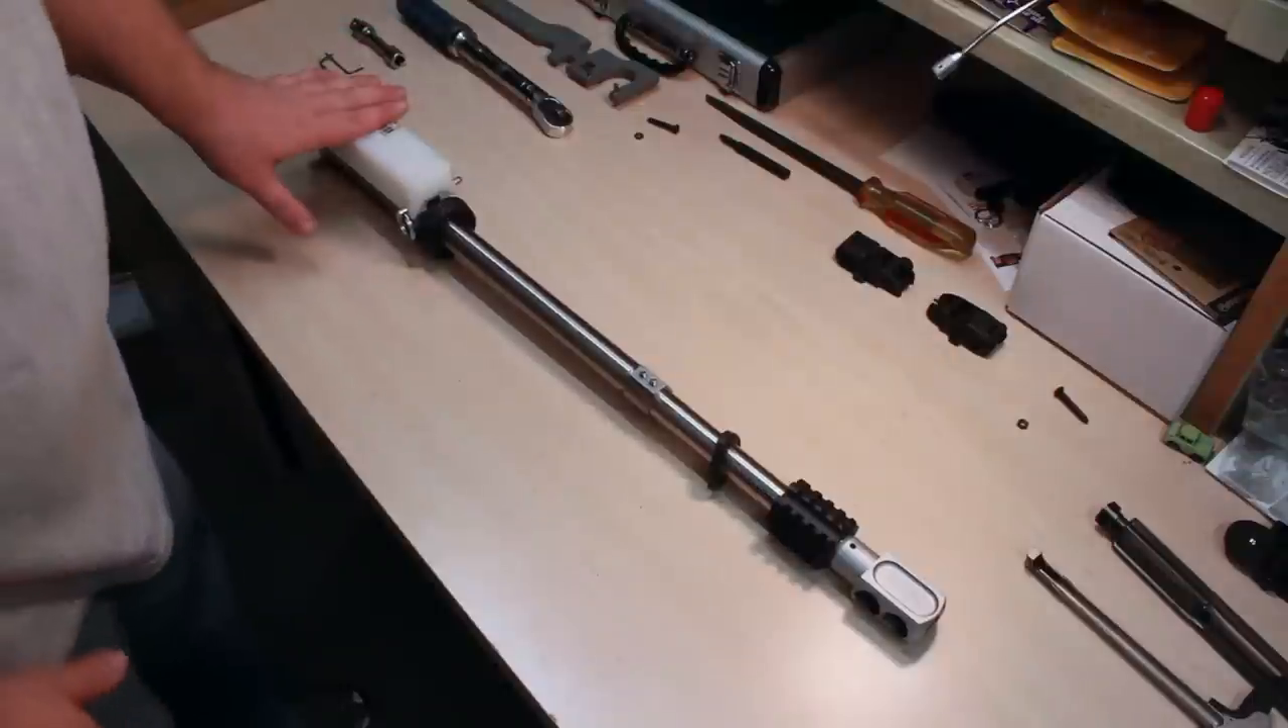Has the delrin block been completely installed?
Yes.